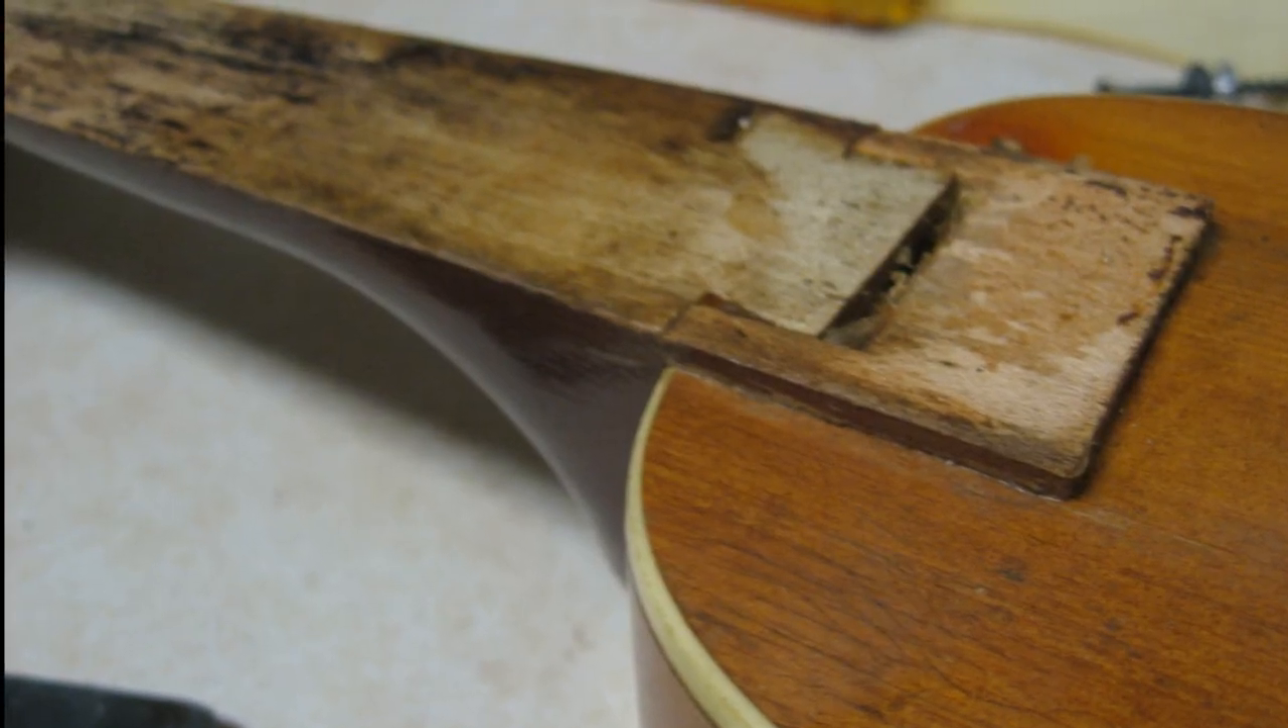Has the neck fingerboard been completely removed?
Yes.